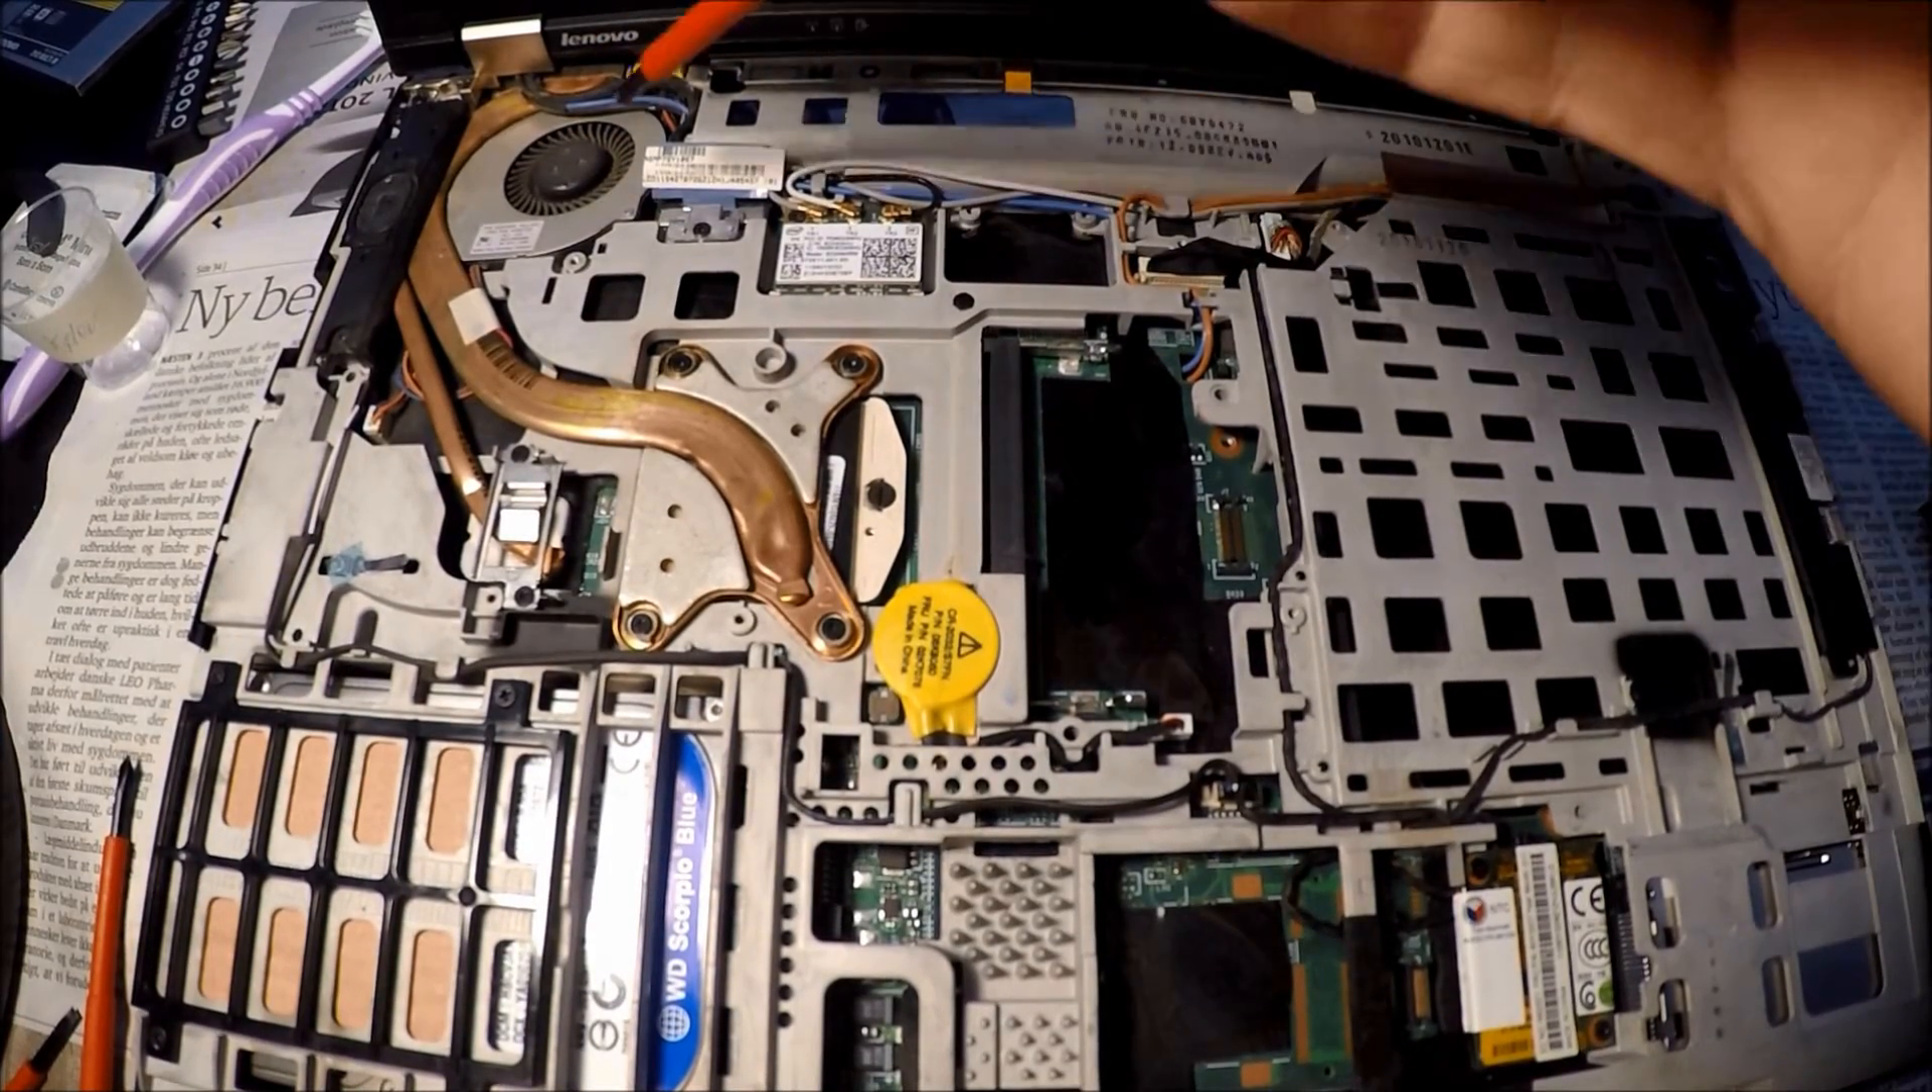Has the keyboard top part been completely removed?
Yes.